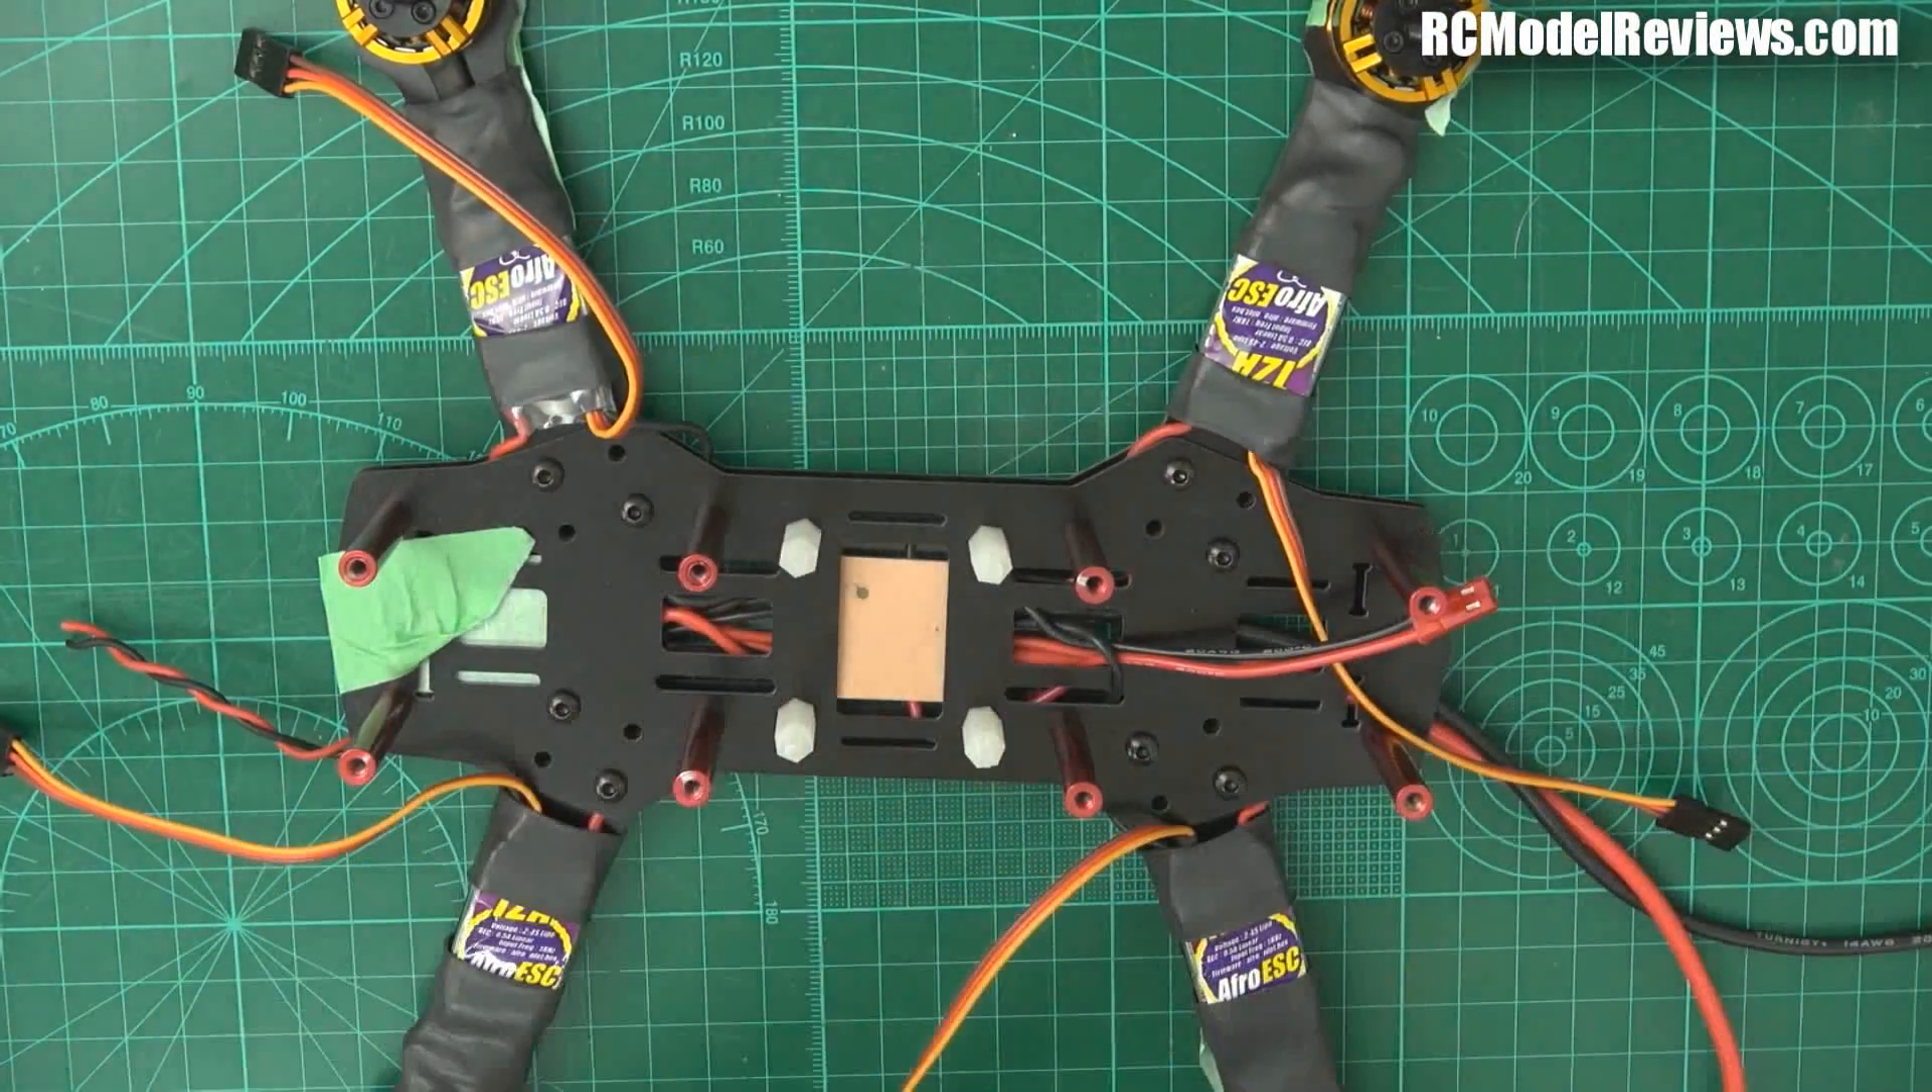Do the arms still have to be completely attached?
No.